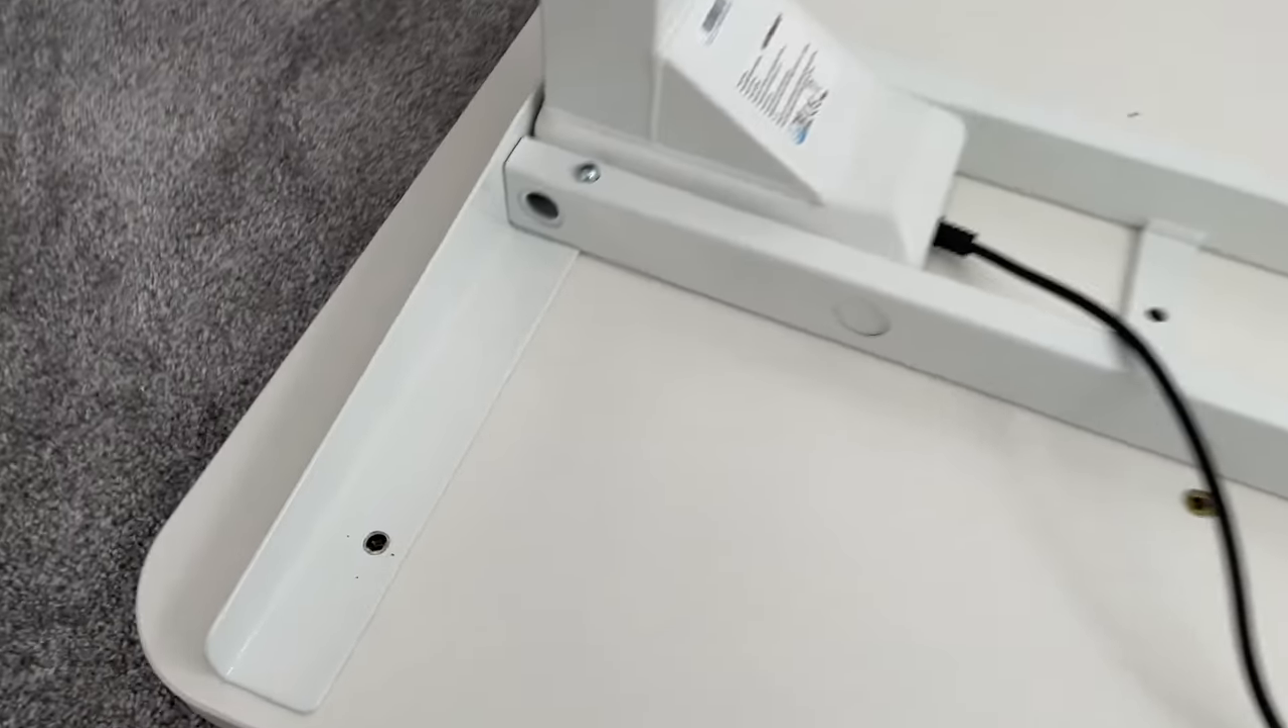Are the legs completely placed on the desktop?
Yes.